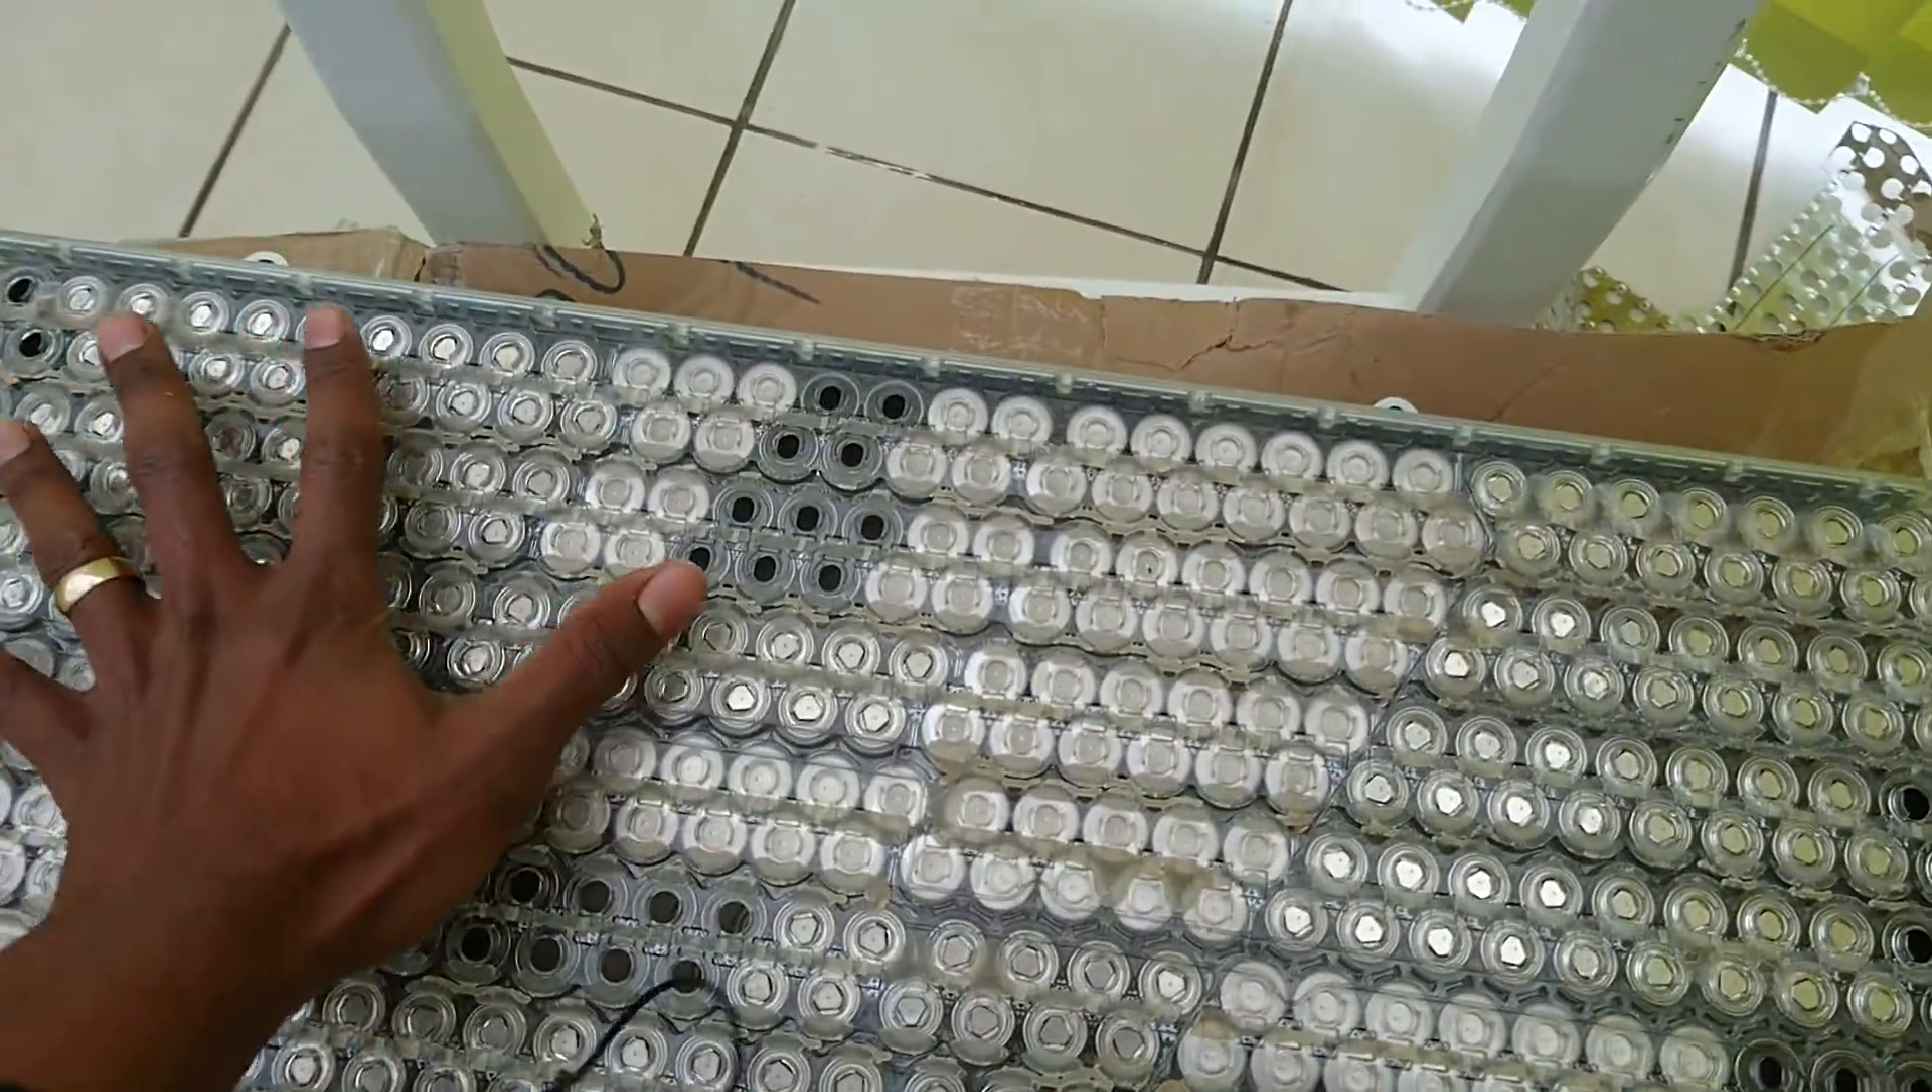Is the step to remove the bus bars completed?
Yes.